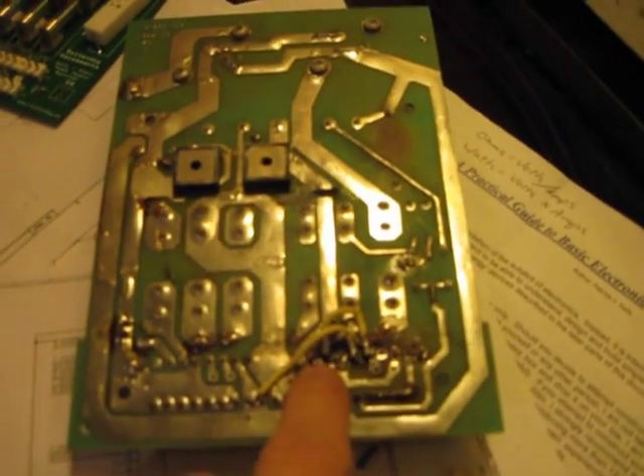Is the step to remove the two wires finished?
No.